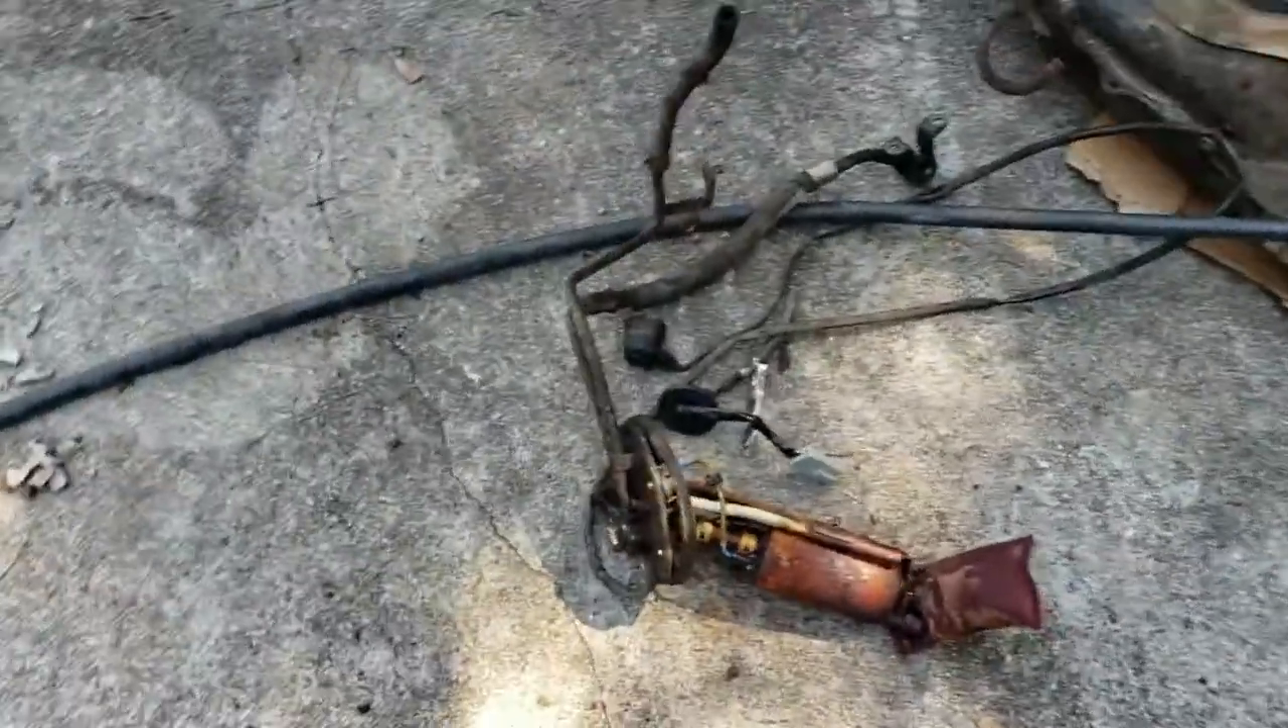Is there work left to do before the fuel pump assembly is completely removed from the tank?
No.